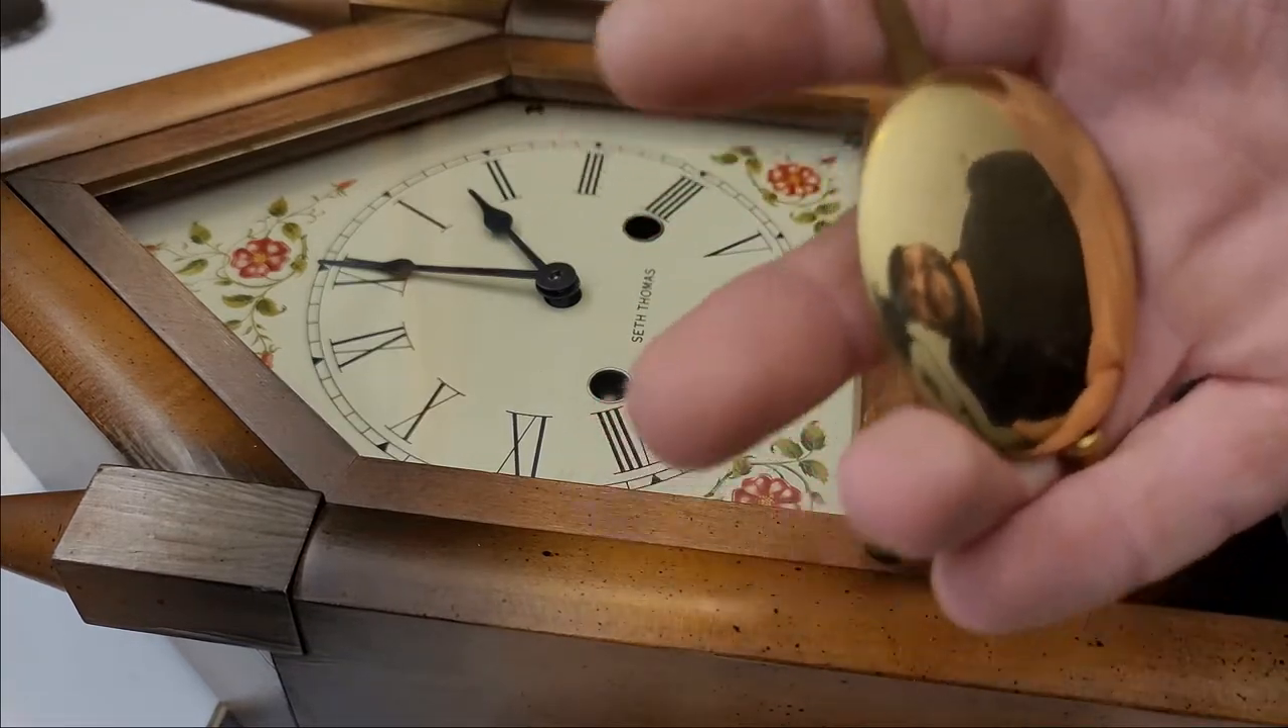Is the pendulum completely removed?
Yes.